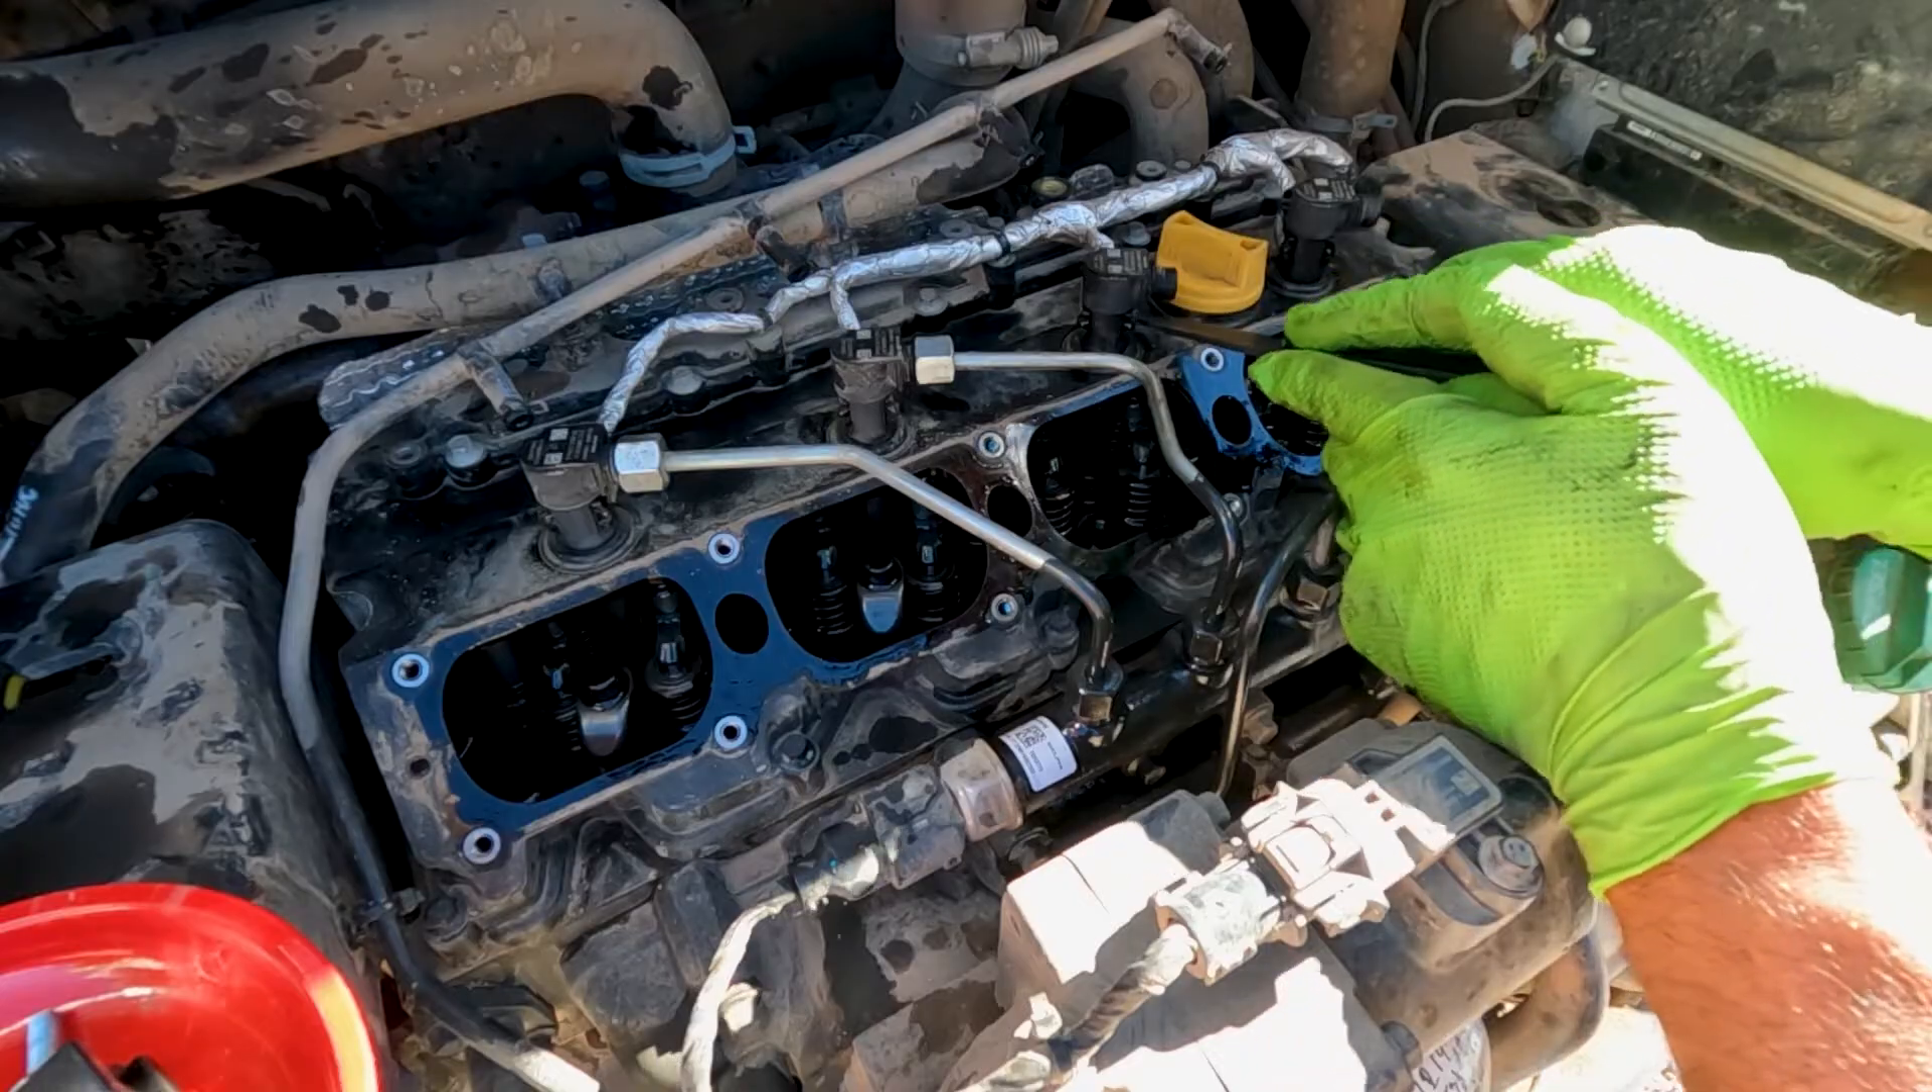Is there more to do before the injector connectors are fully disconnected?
Yes.